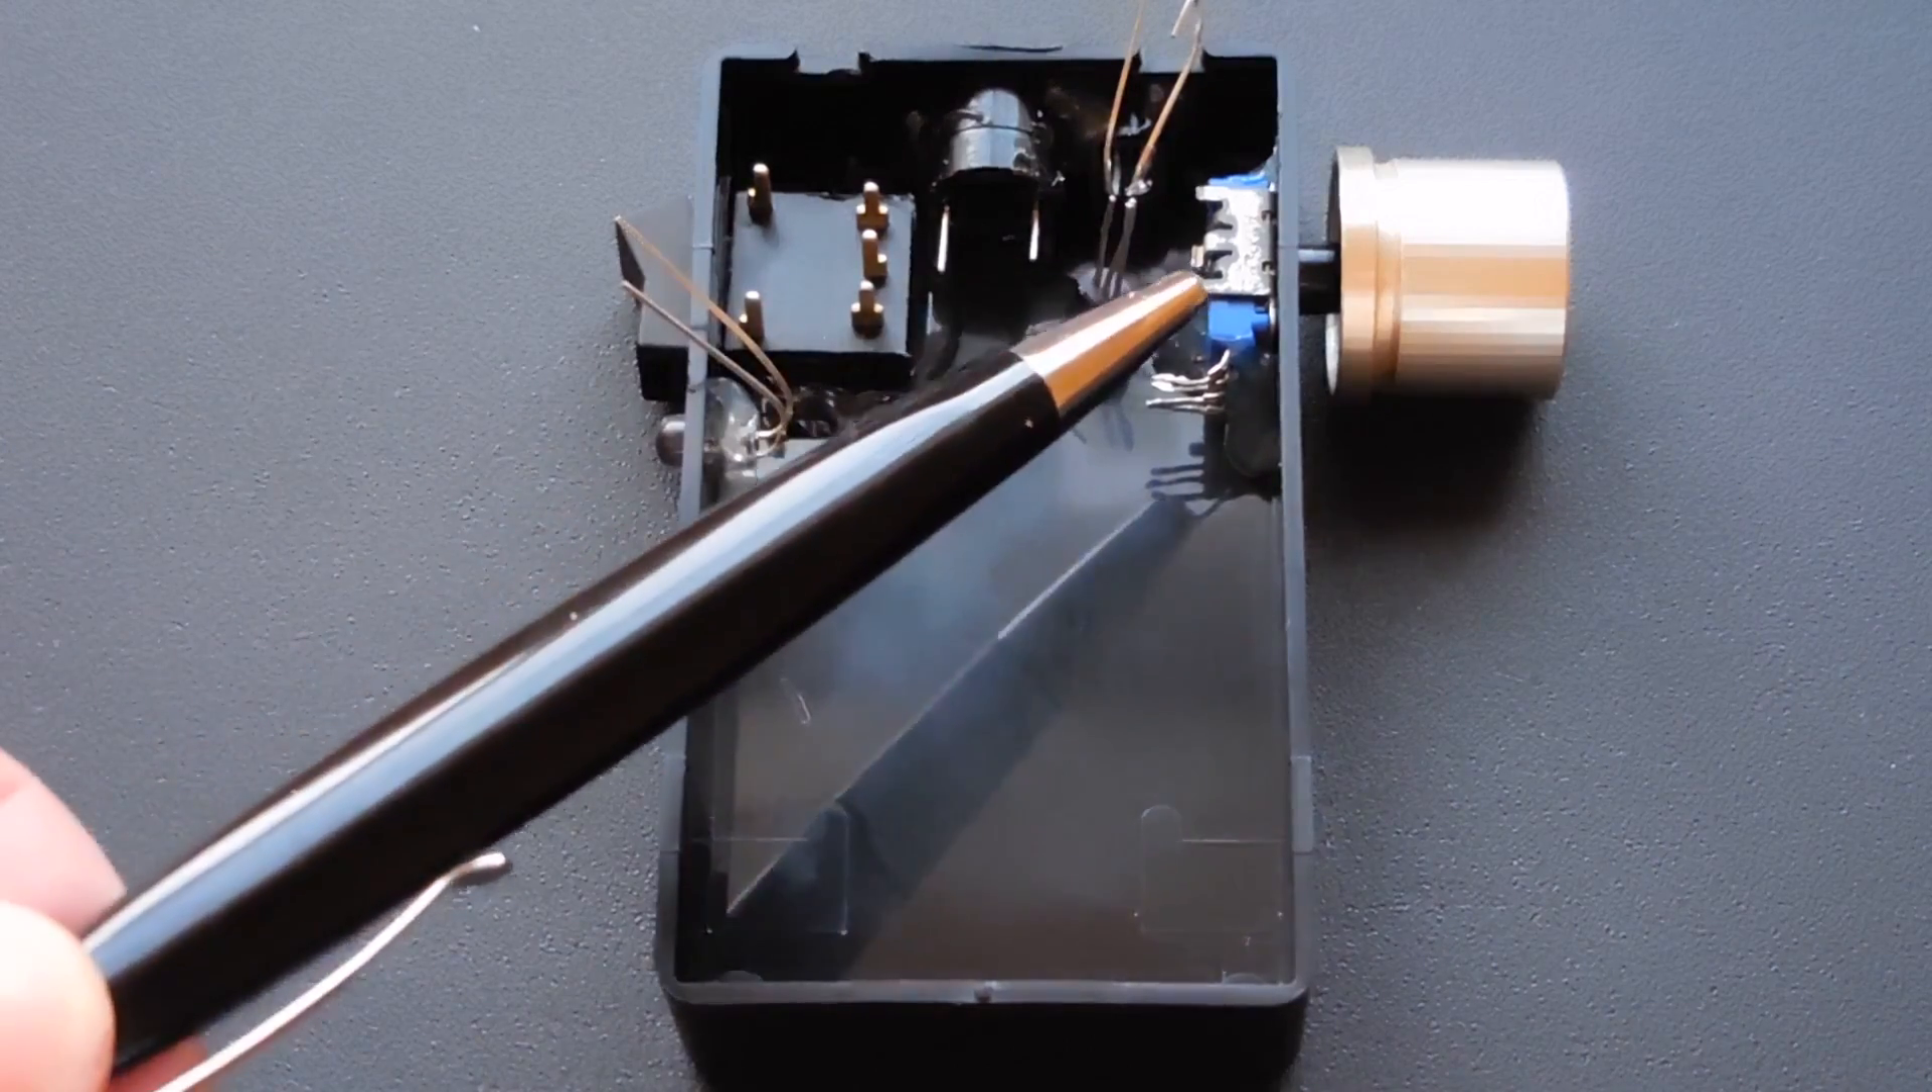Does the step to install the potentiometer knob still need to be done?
No.